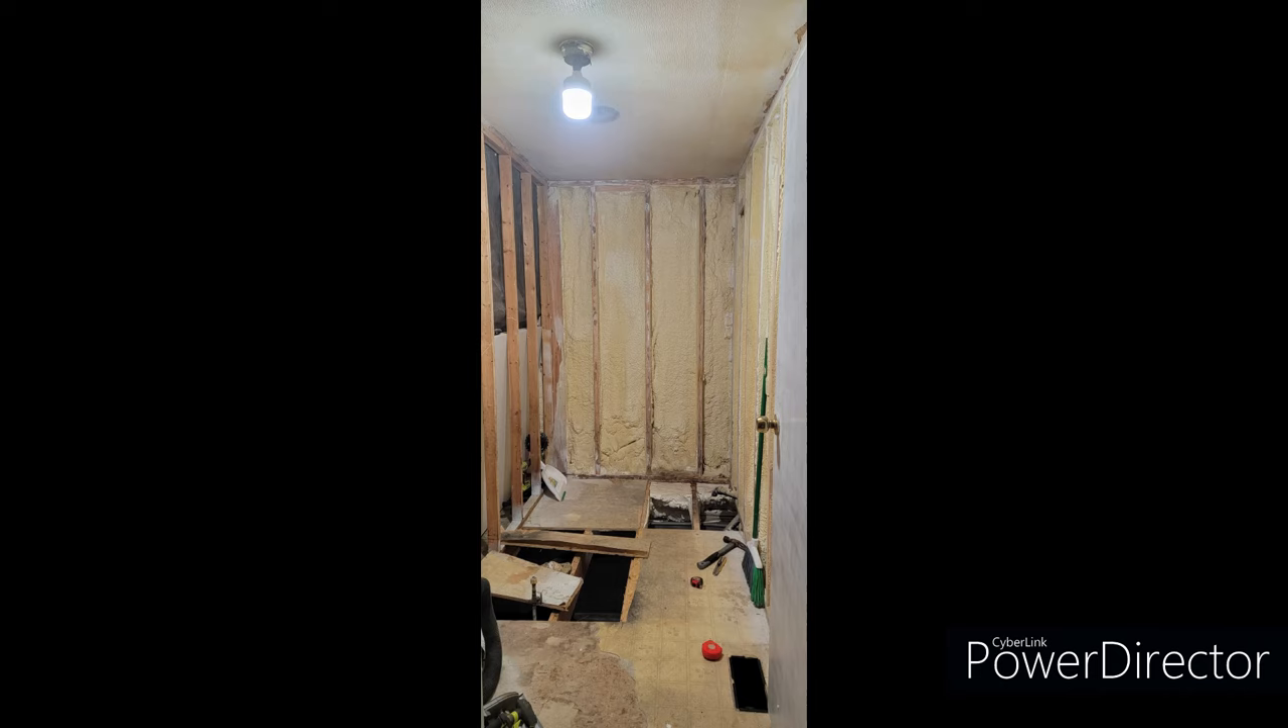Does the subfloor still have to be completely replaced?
Yes.